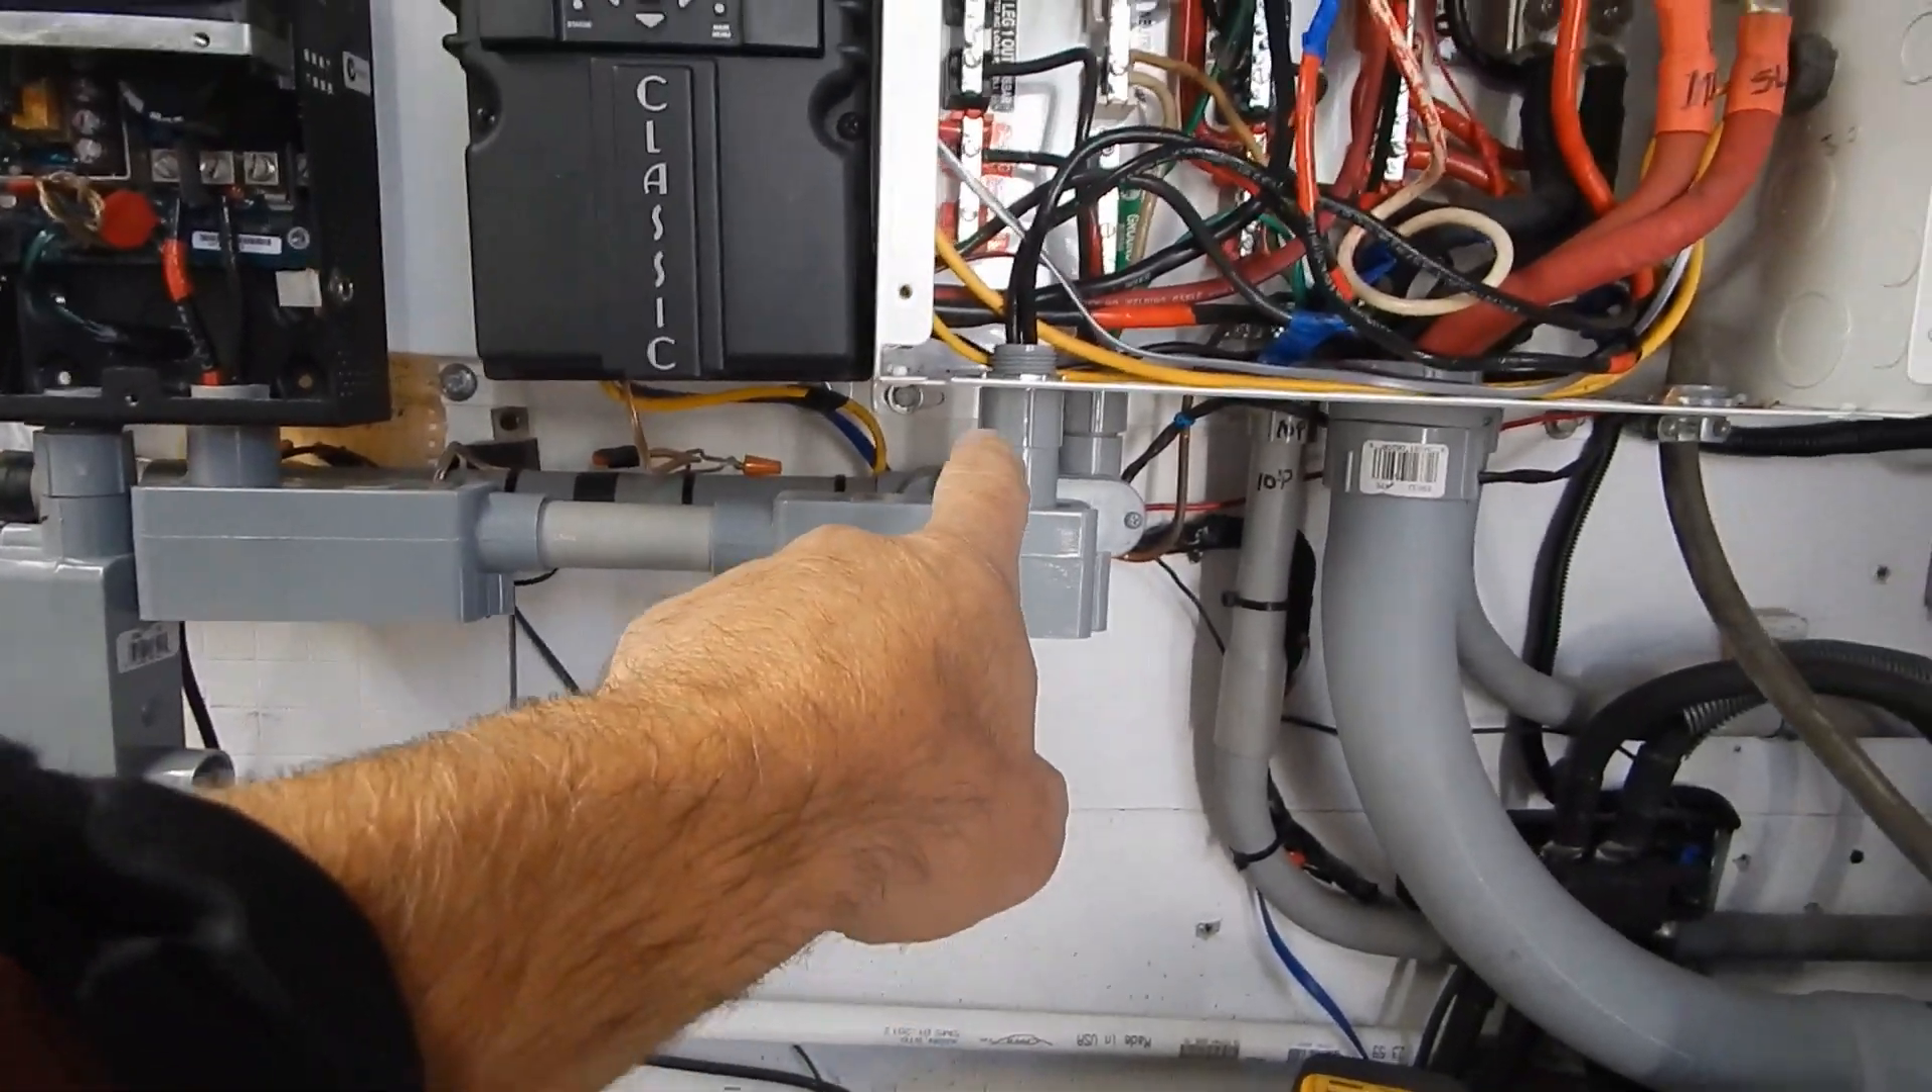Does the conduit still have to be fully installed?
No.